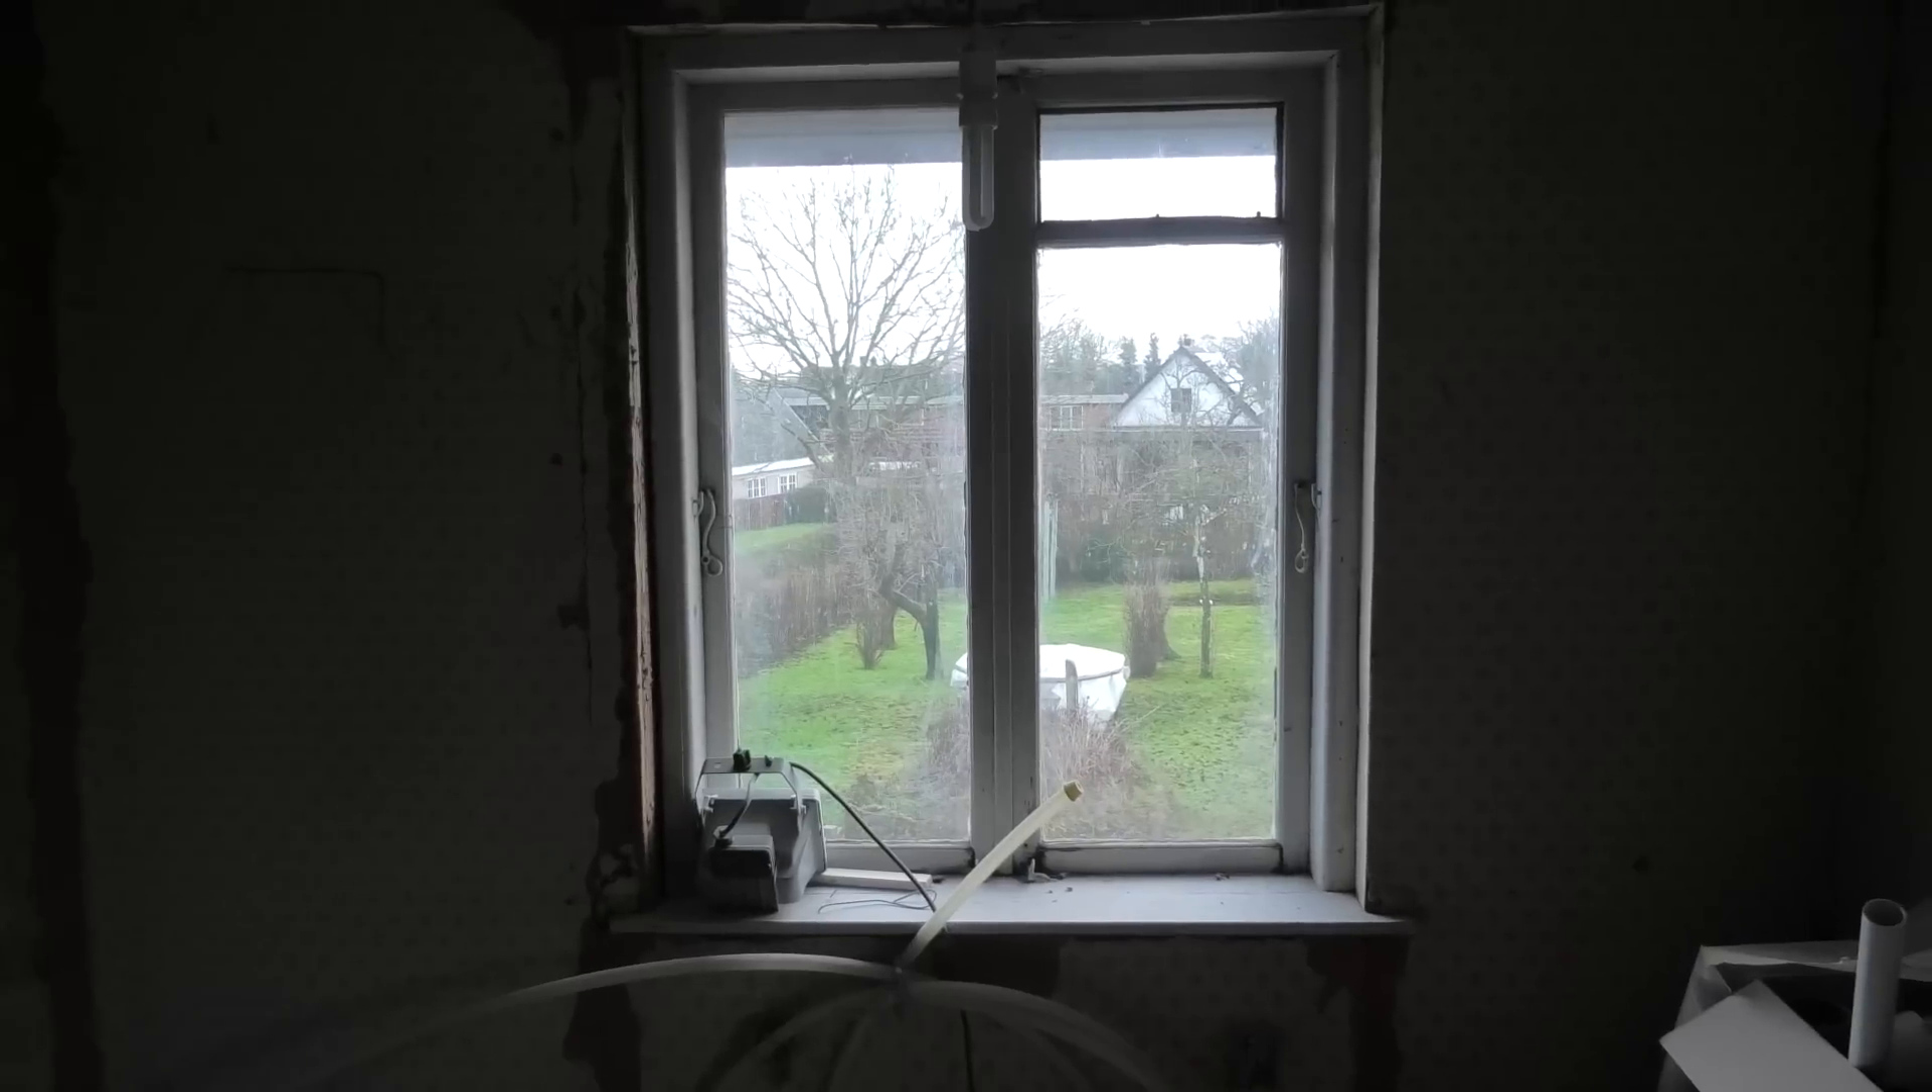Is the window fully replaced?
No.